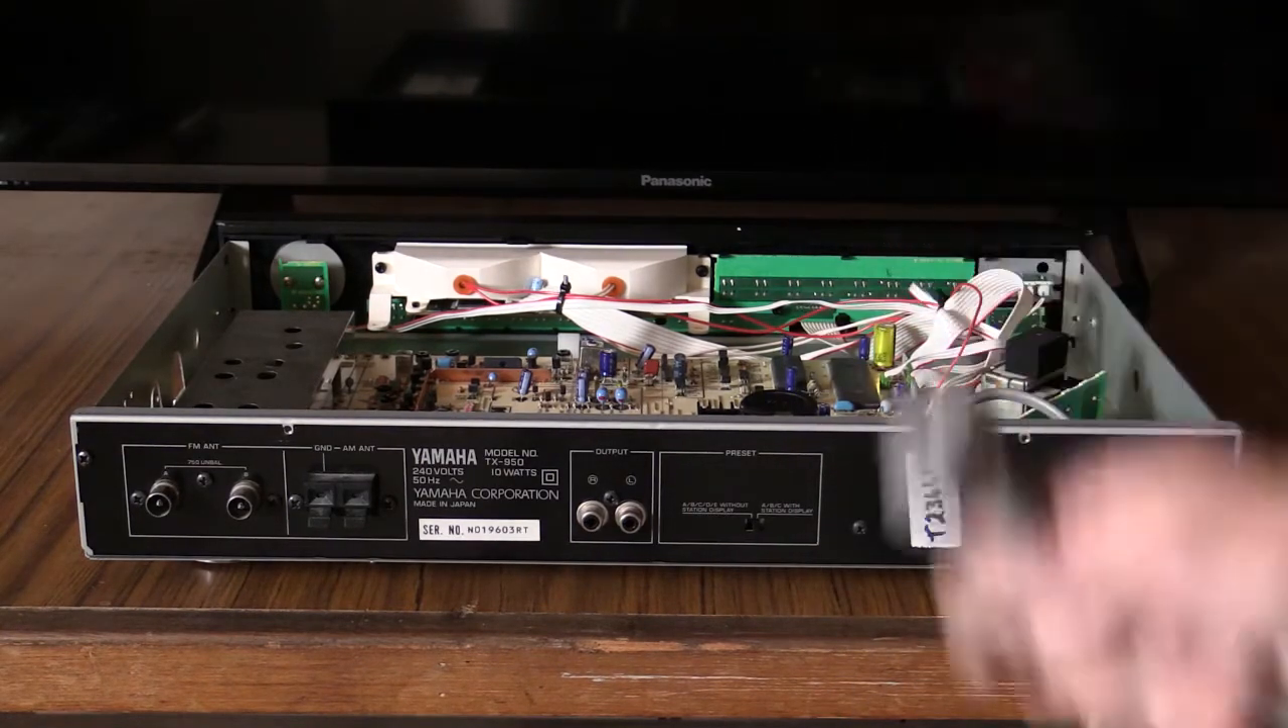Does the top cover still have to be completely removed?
No.